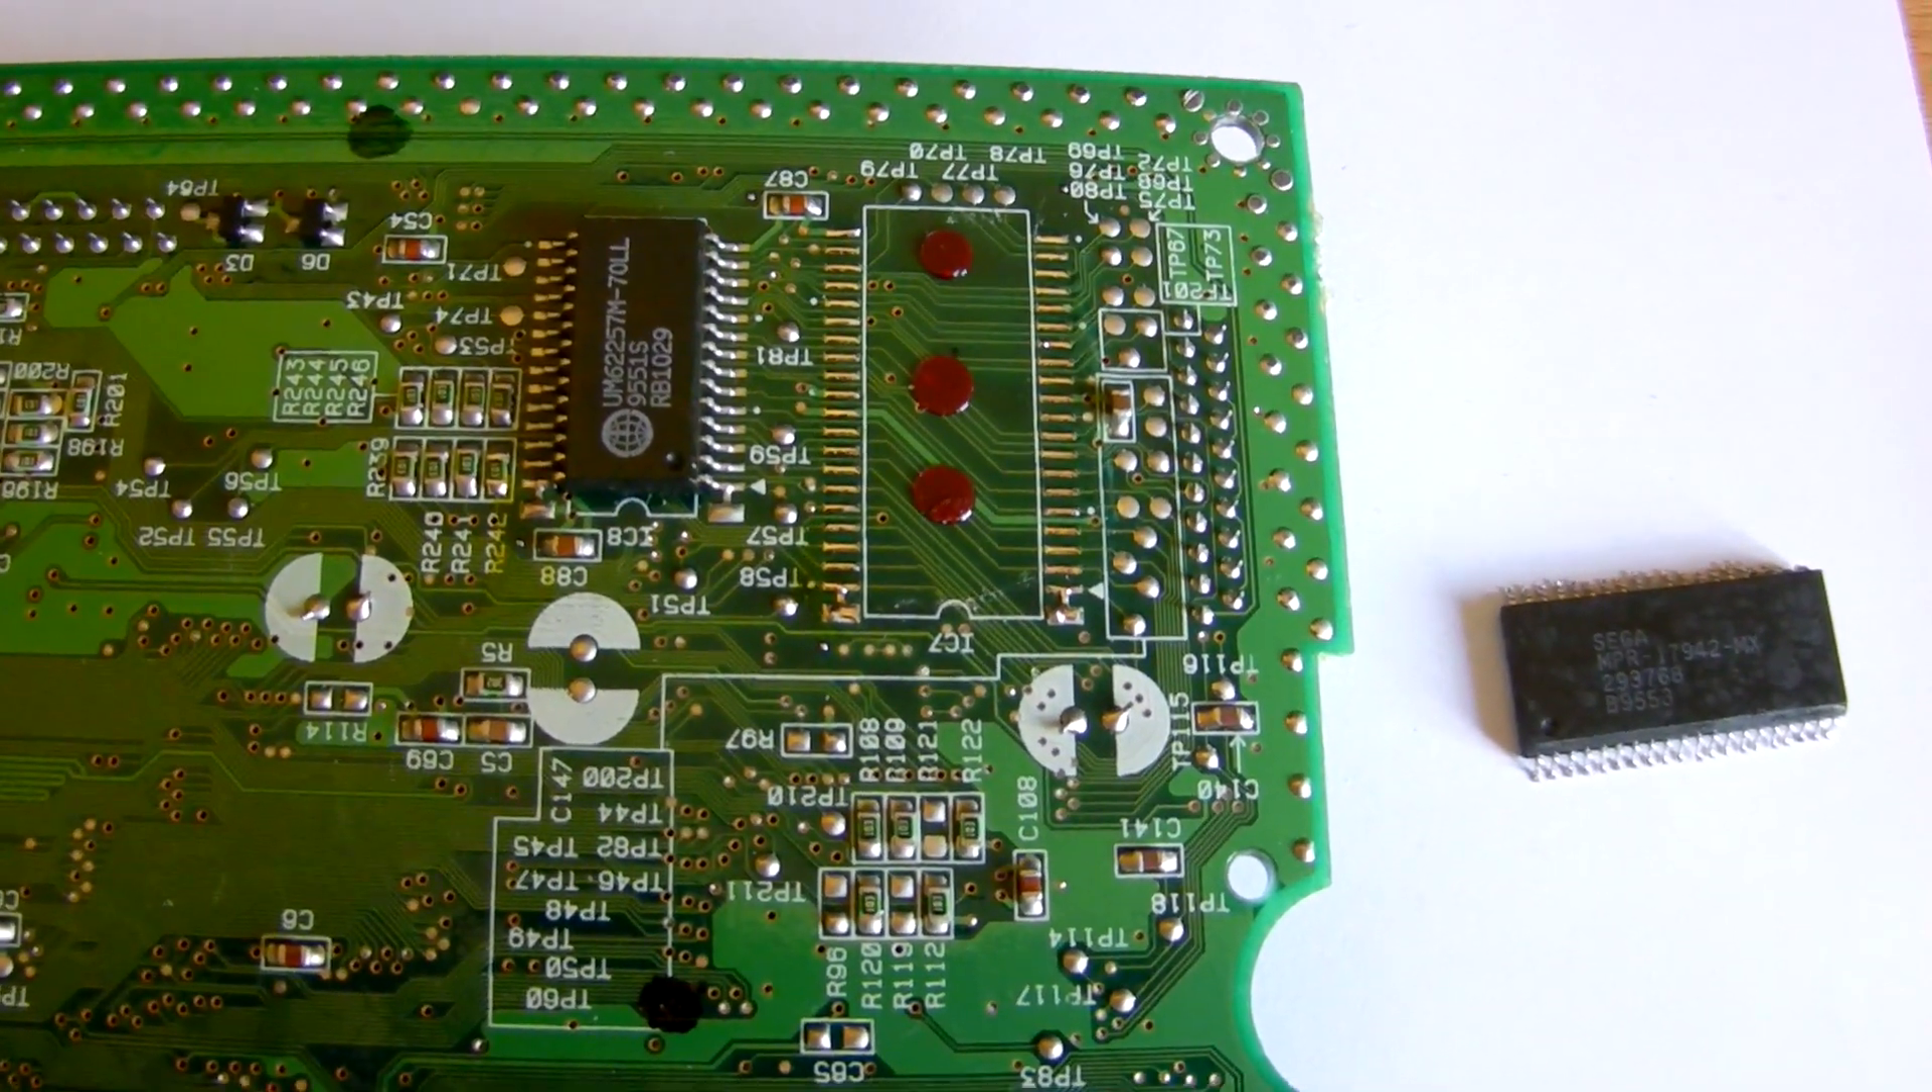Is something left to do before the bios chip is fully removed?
No.